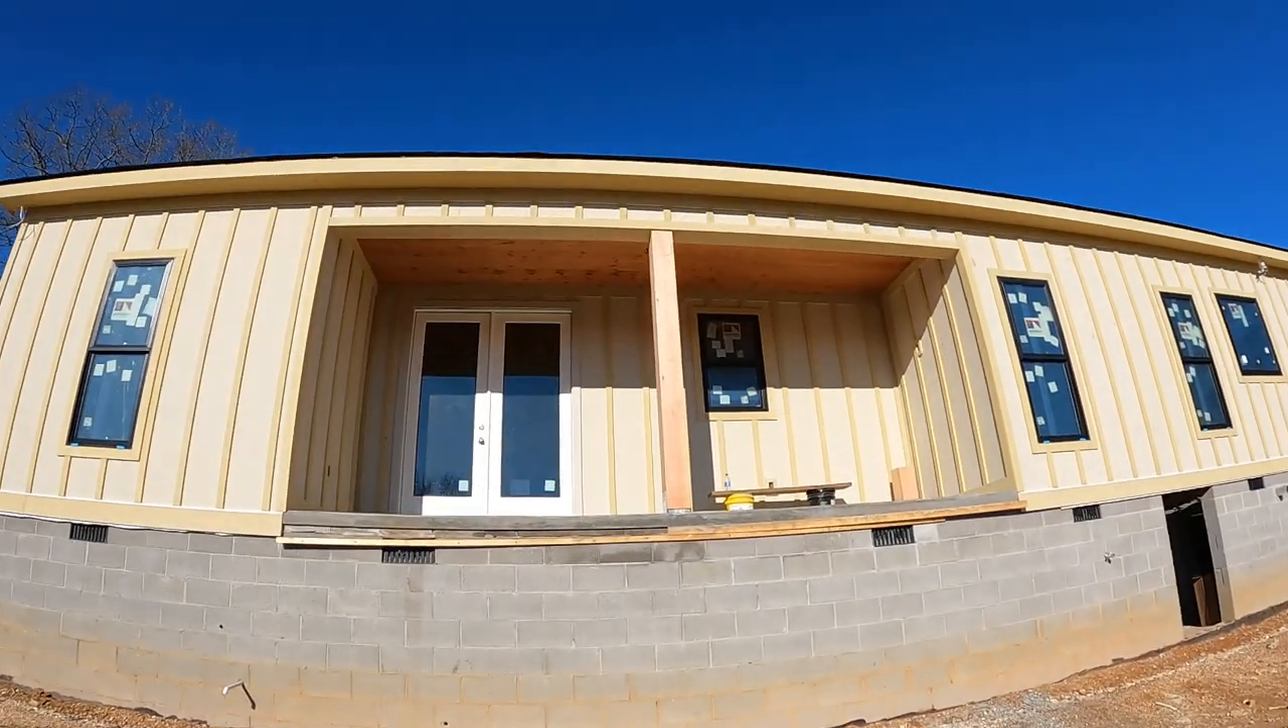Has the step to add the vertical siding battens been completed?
Yes.